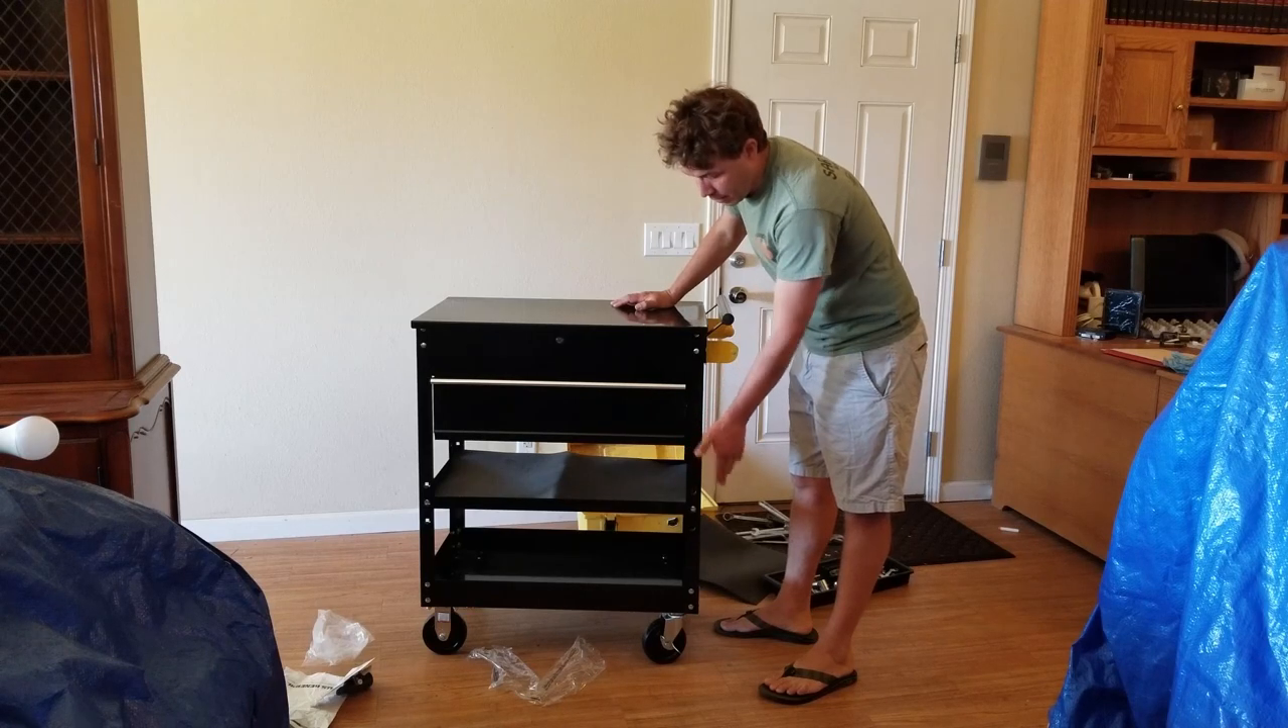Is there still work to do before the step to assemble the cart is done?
No.